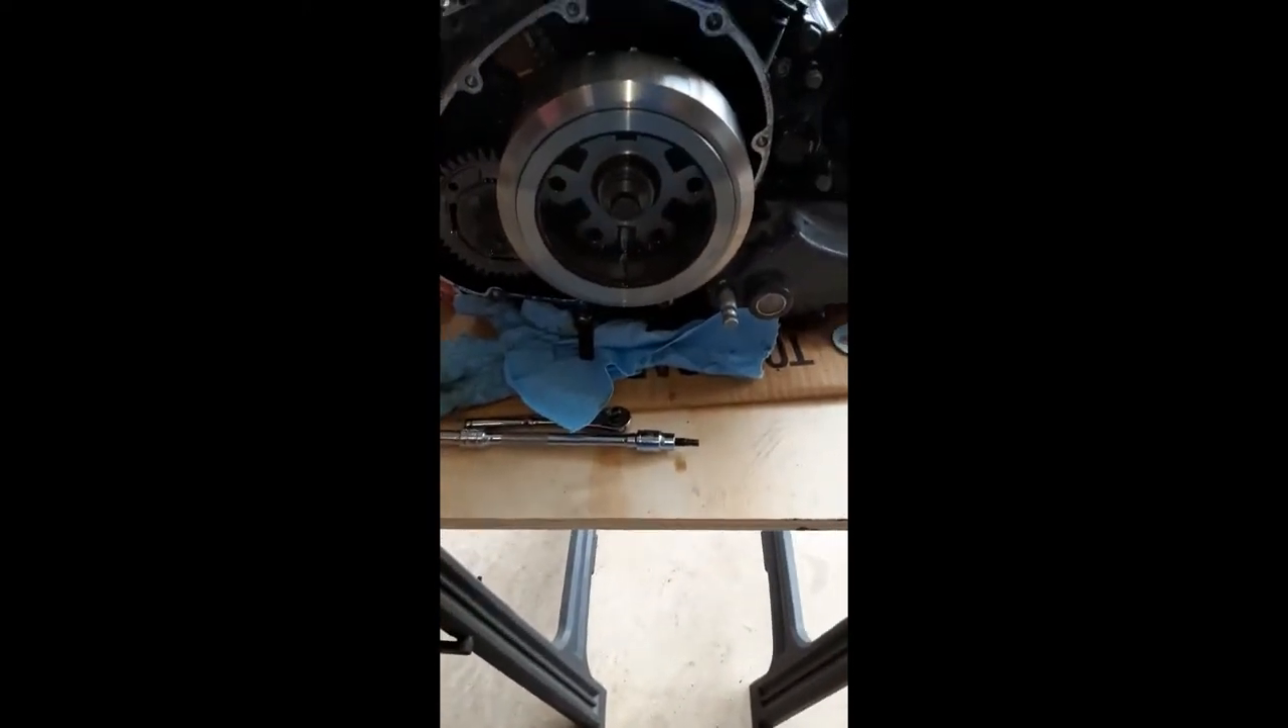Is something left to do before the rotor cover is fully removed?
No.